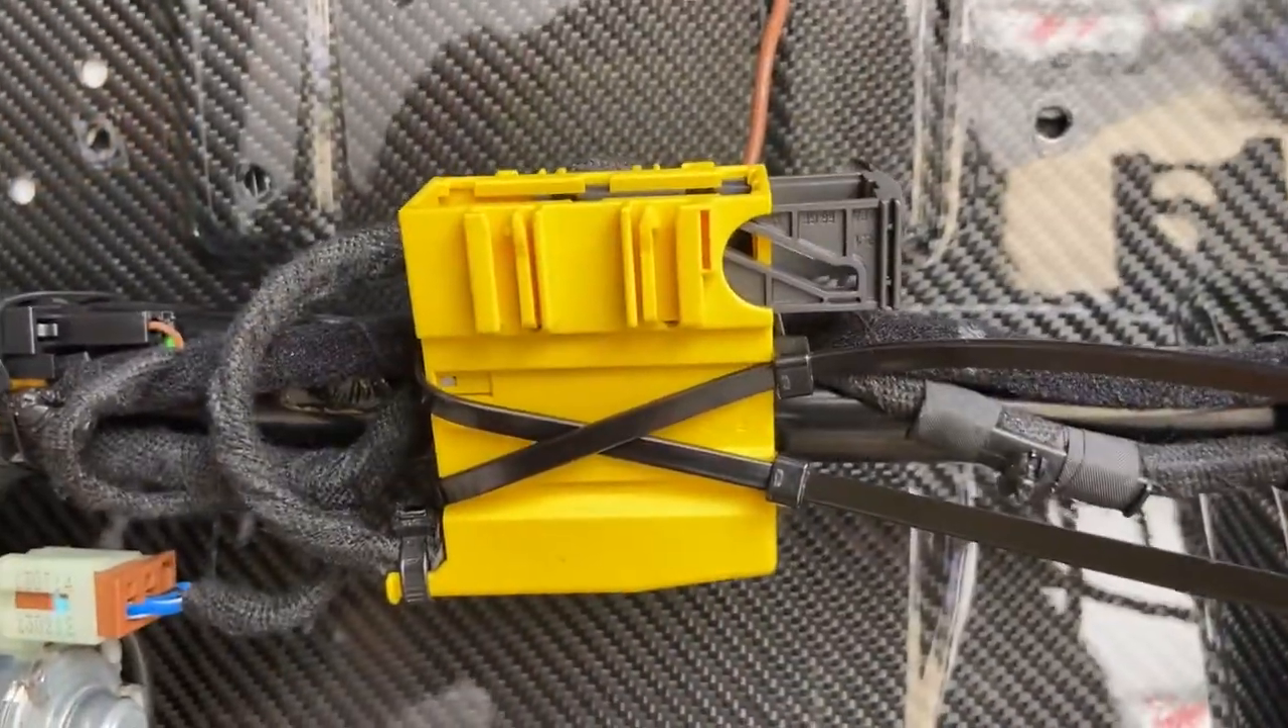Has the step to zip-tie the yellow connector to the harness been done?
Yes.